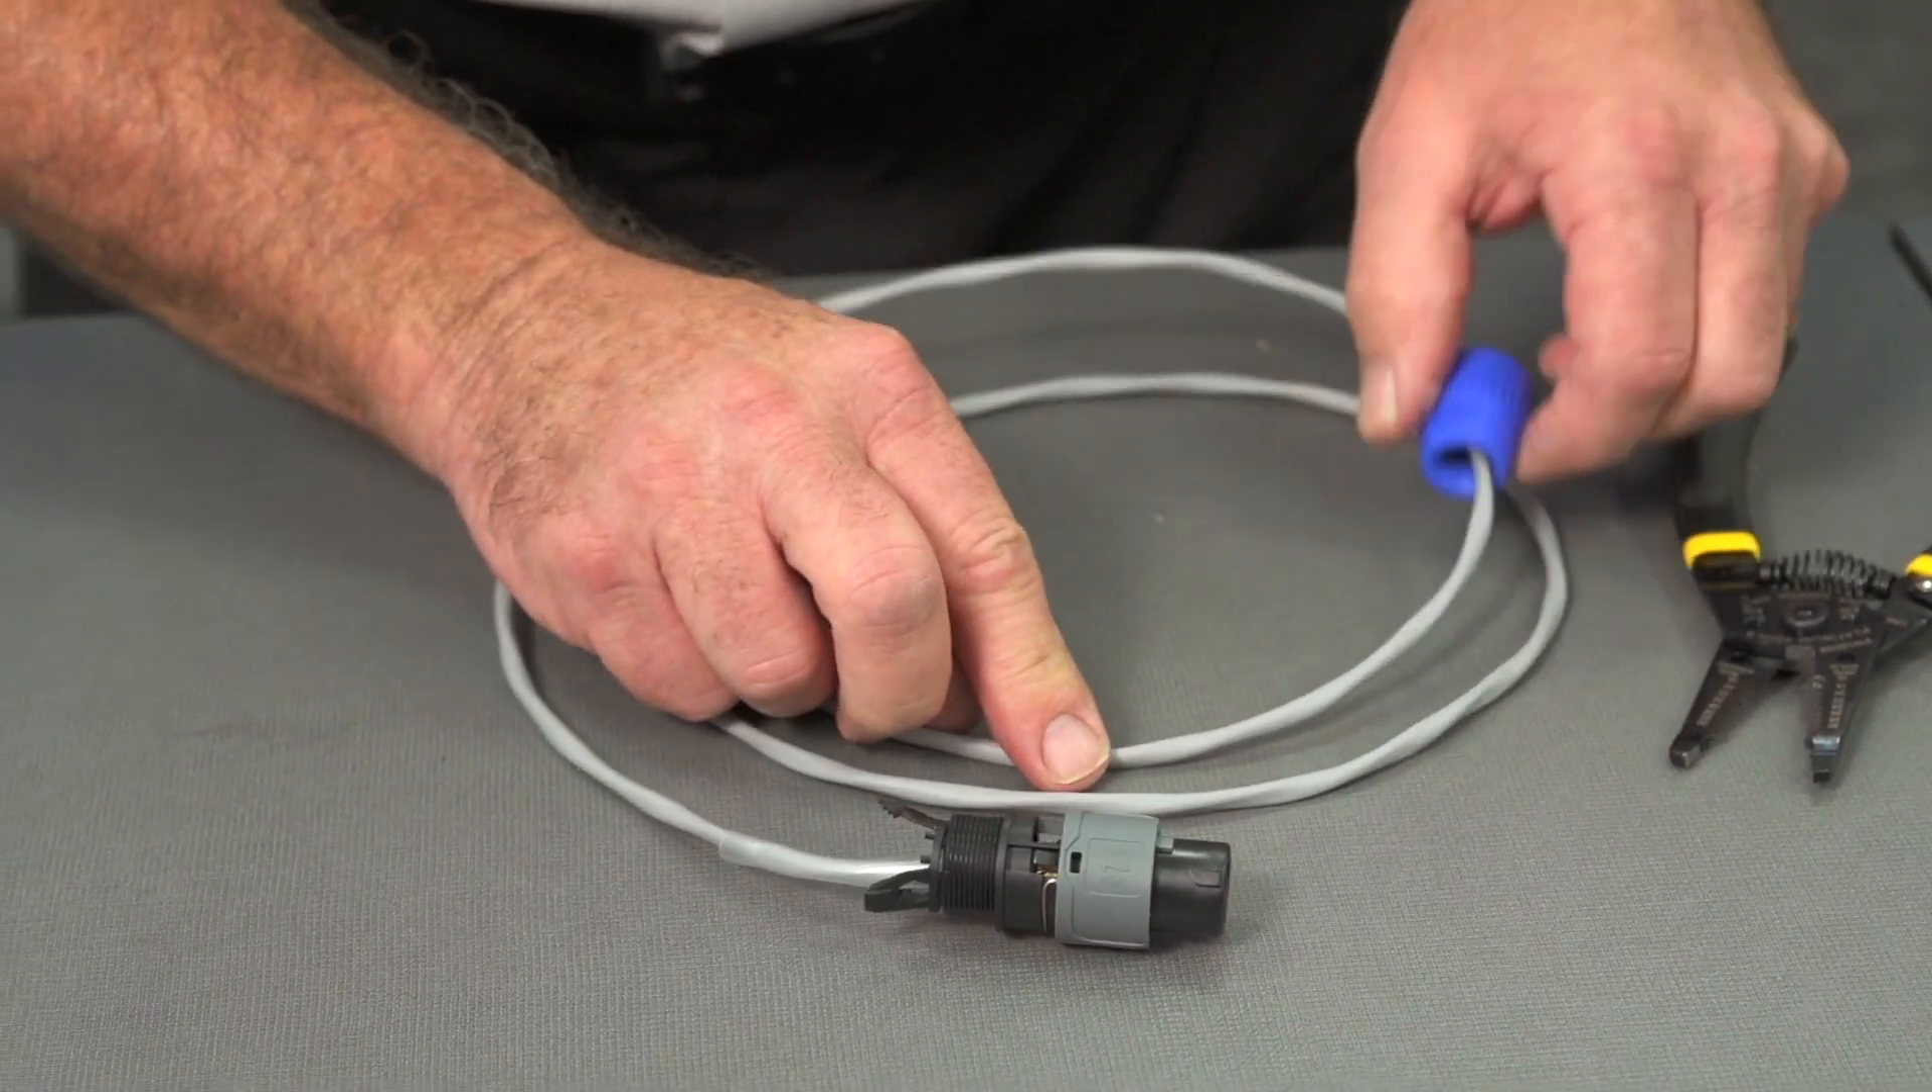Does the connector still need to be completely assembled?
Yes.